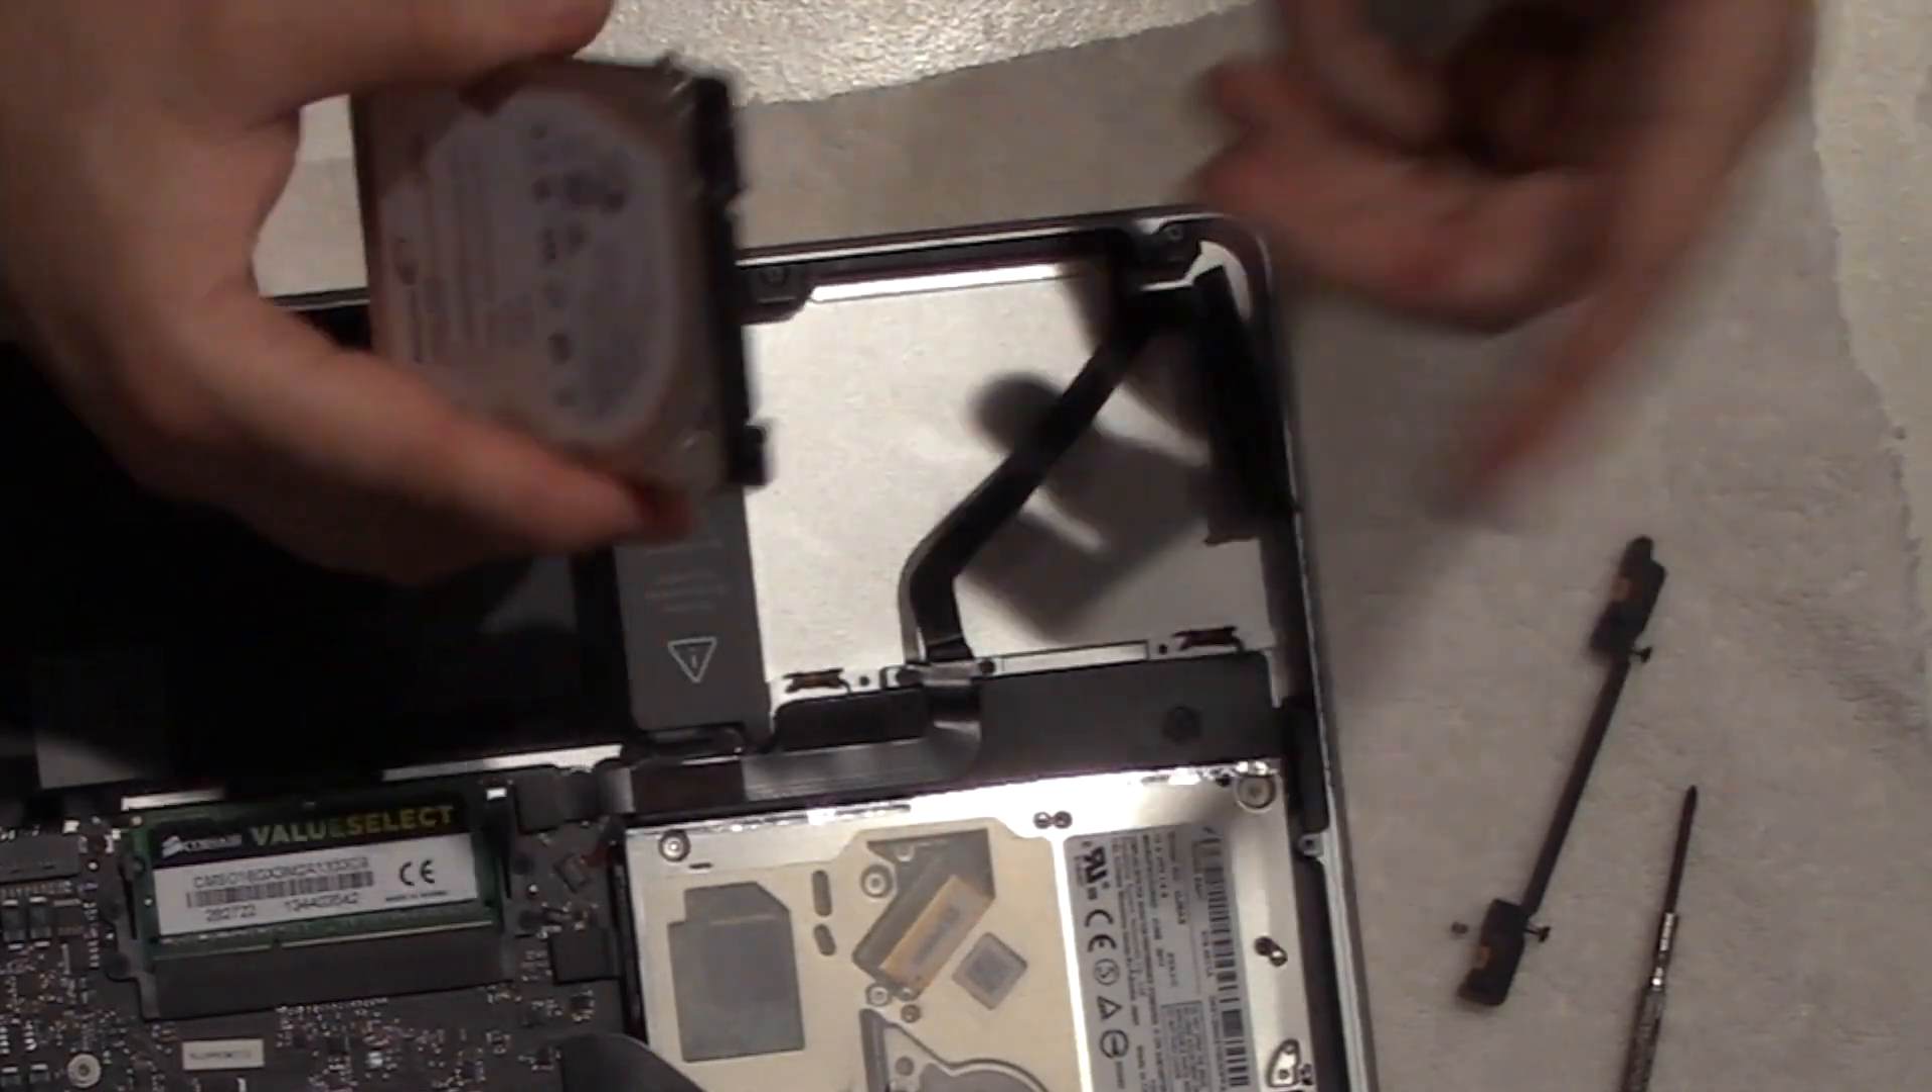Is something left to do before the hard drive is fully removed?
No.